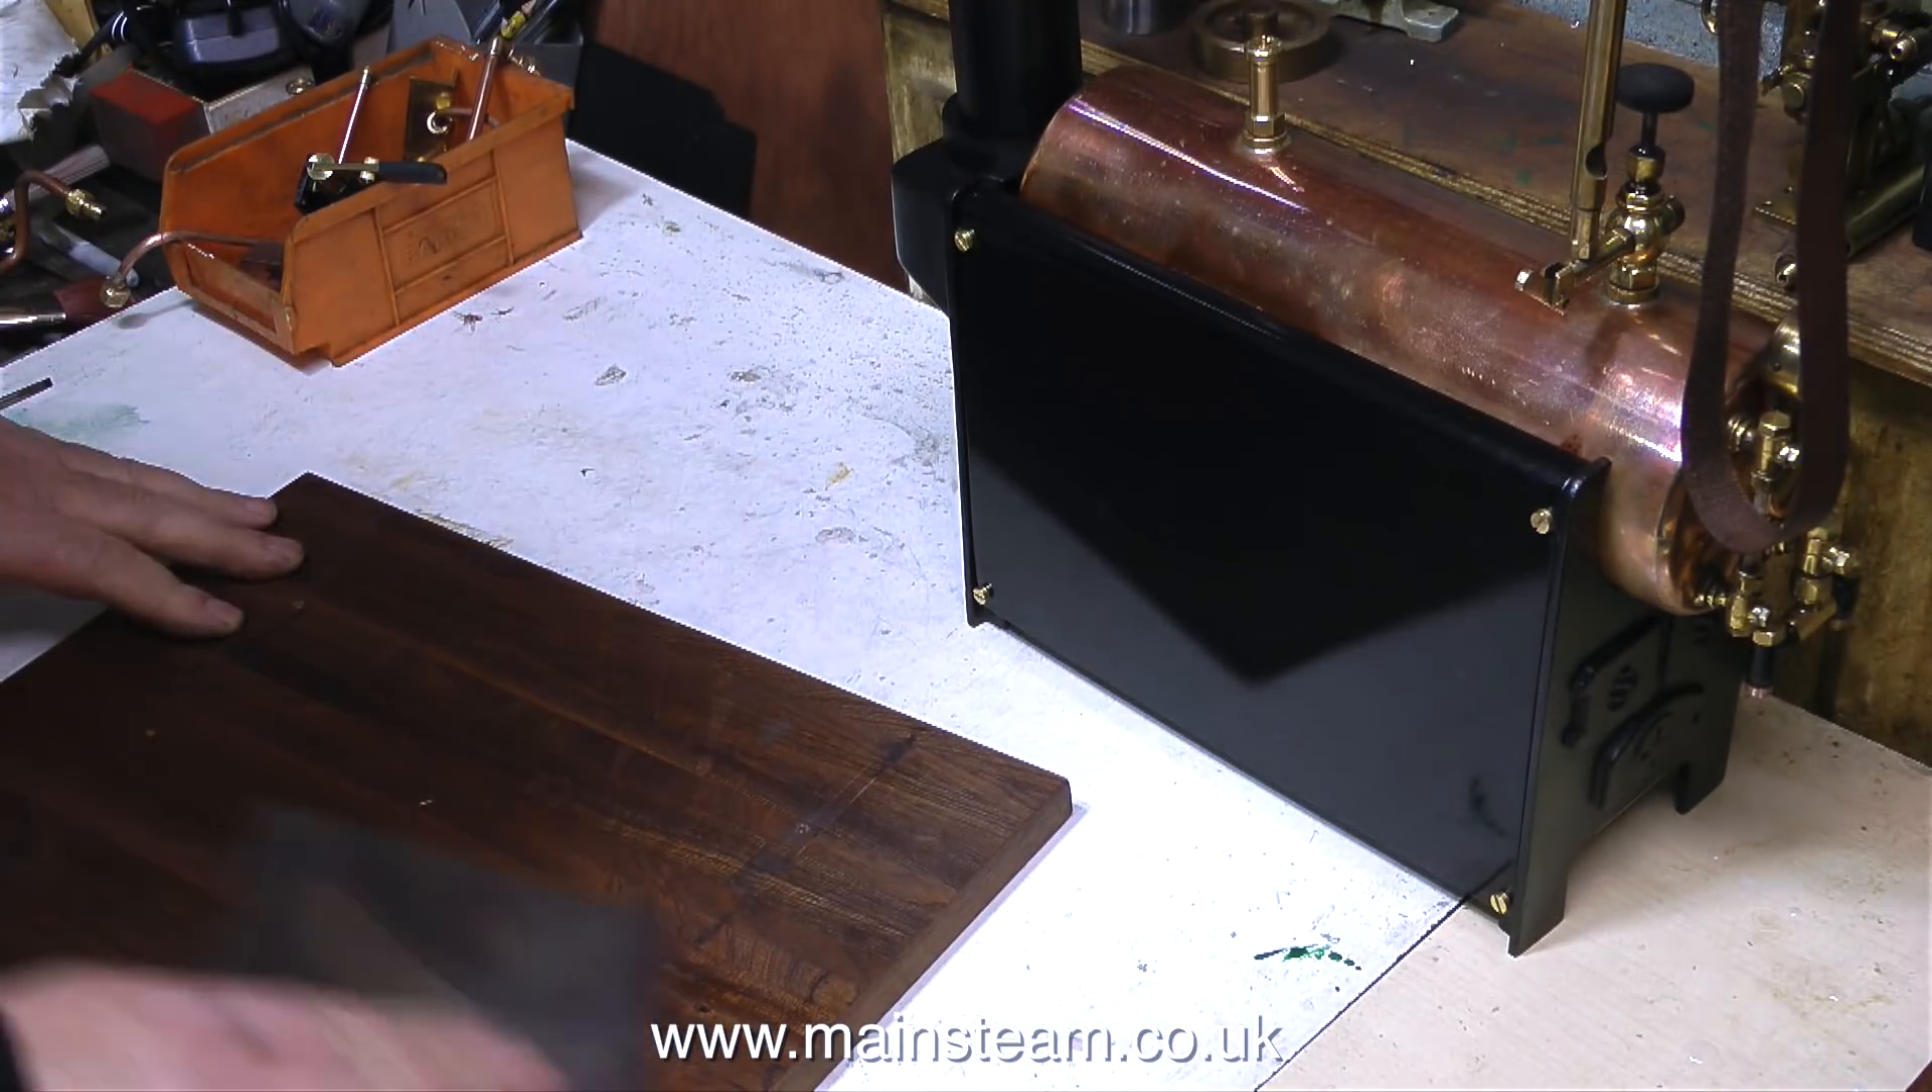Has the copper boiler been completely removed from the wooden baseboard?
Yes.